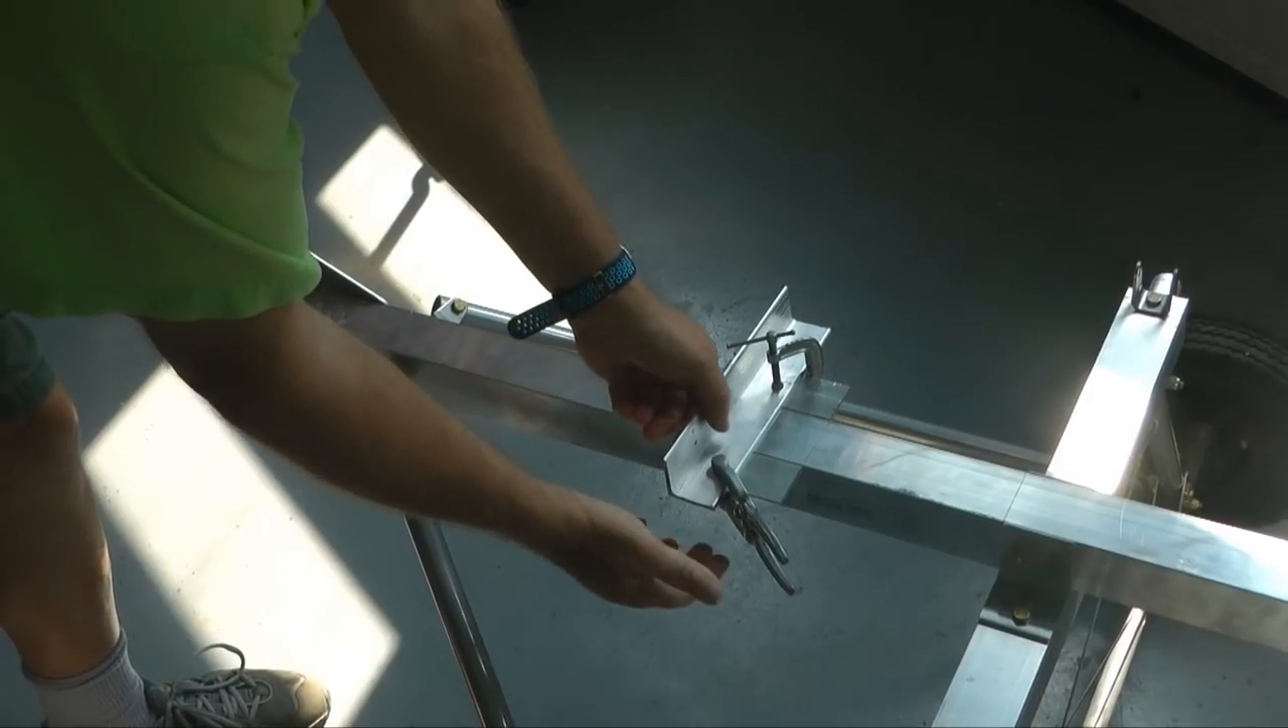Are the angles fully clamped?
Yes.